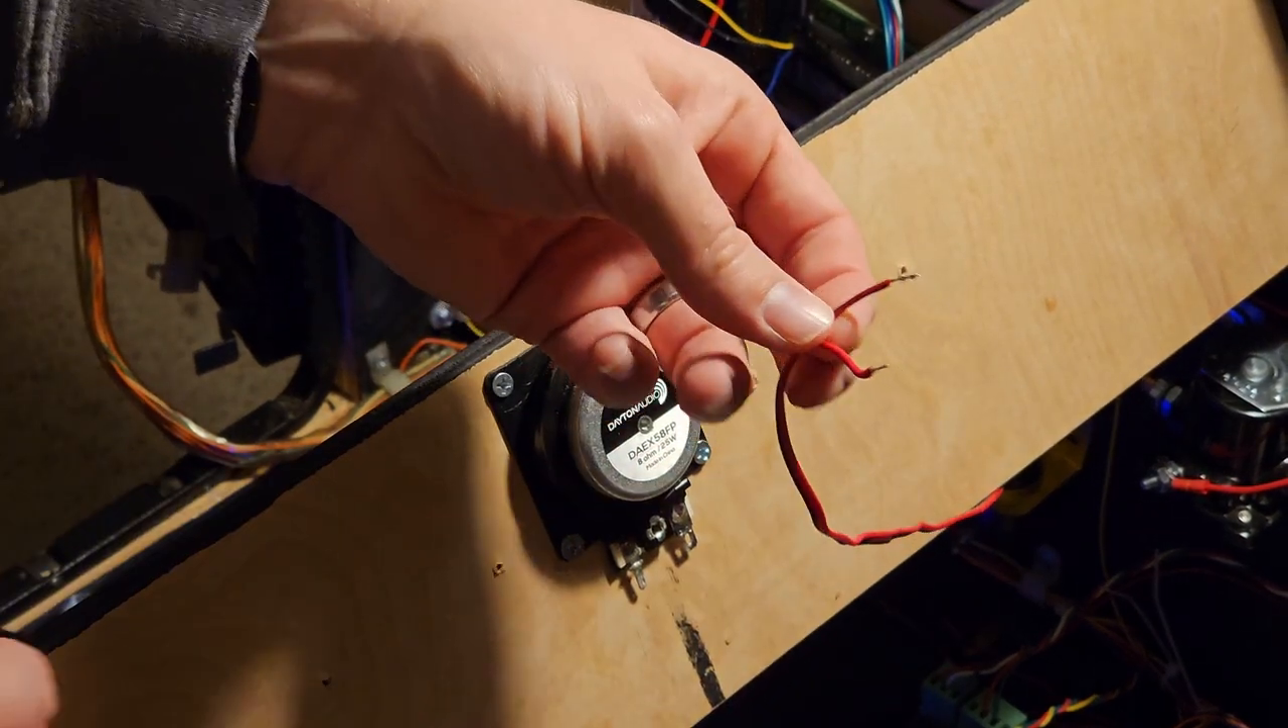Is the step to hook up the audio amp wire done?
No.